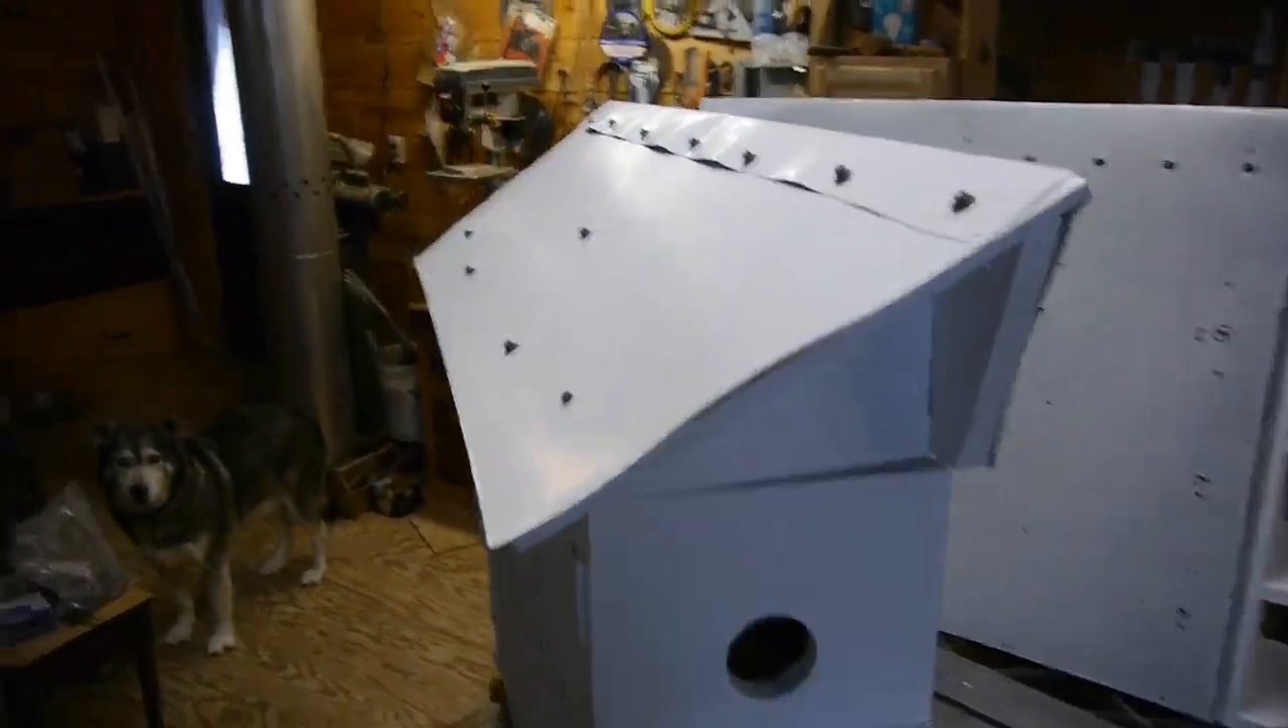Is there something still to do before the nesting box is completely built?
No.